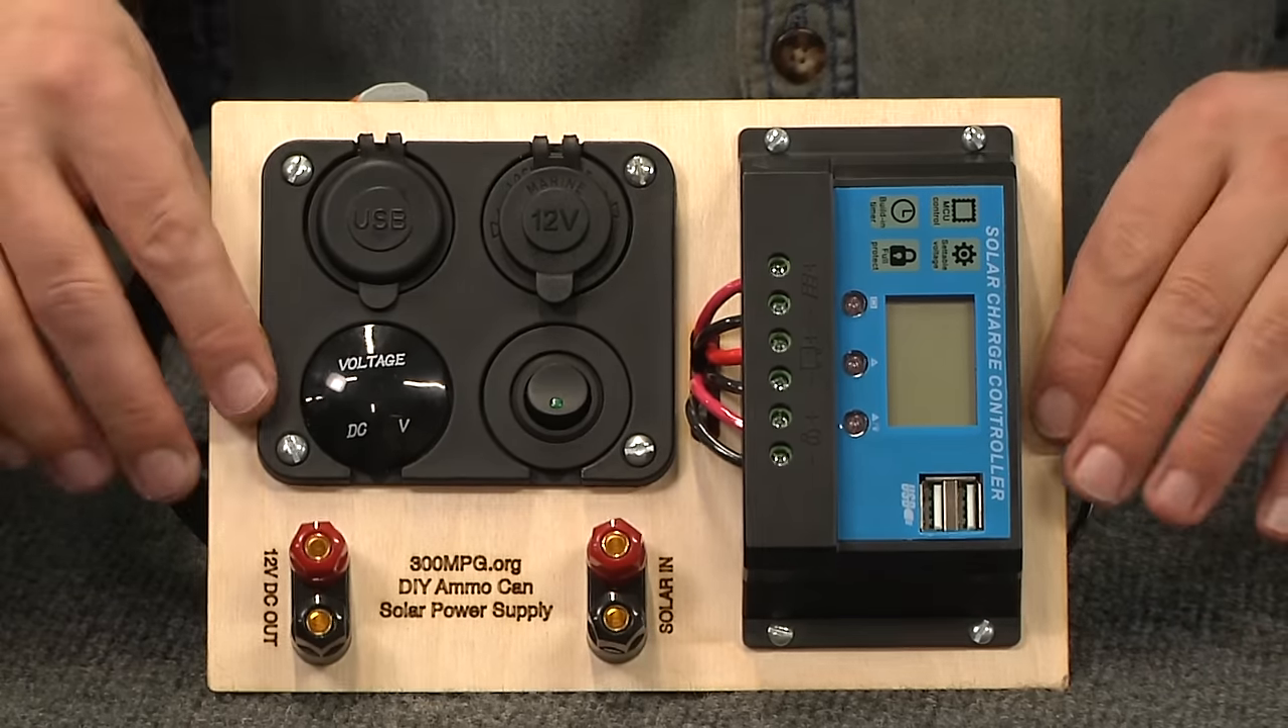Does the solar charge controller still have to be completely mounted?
No.